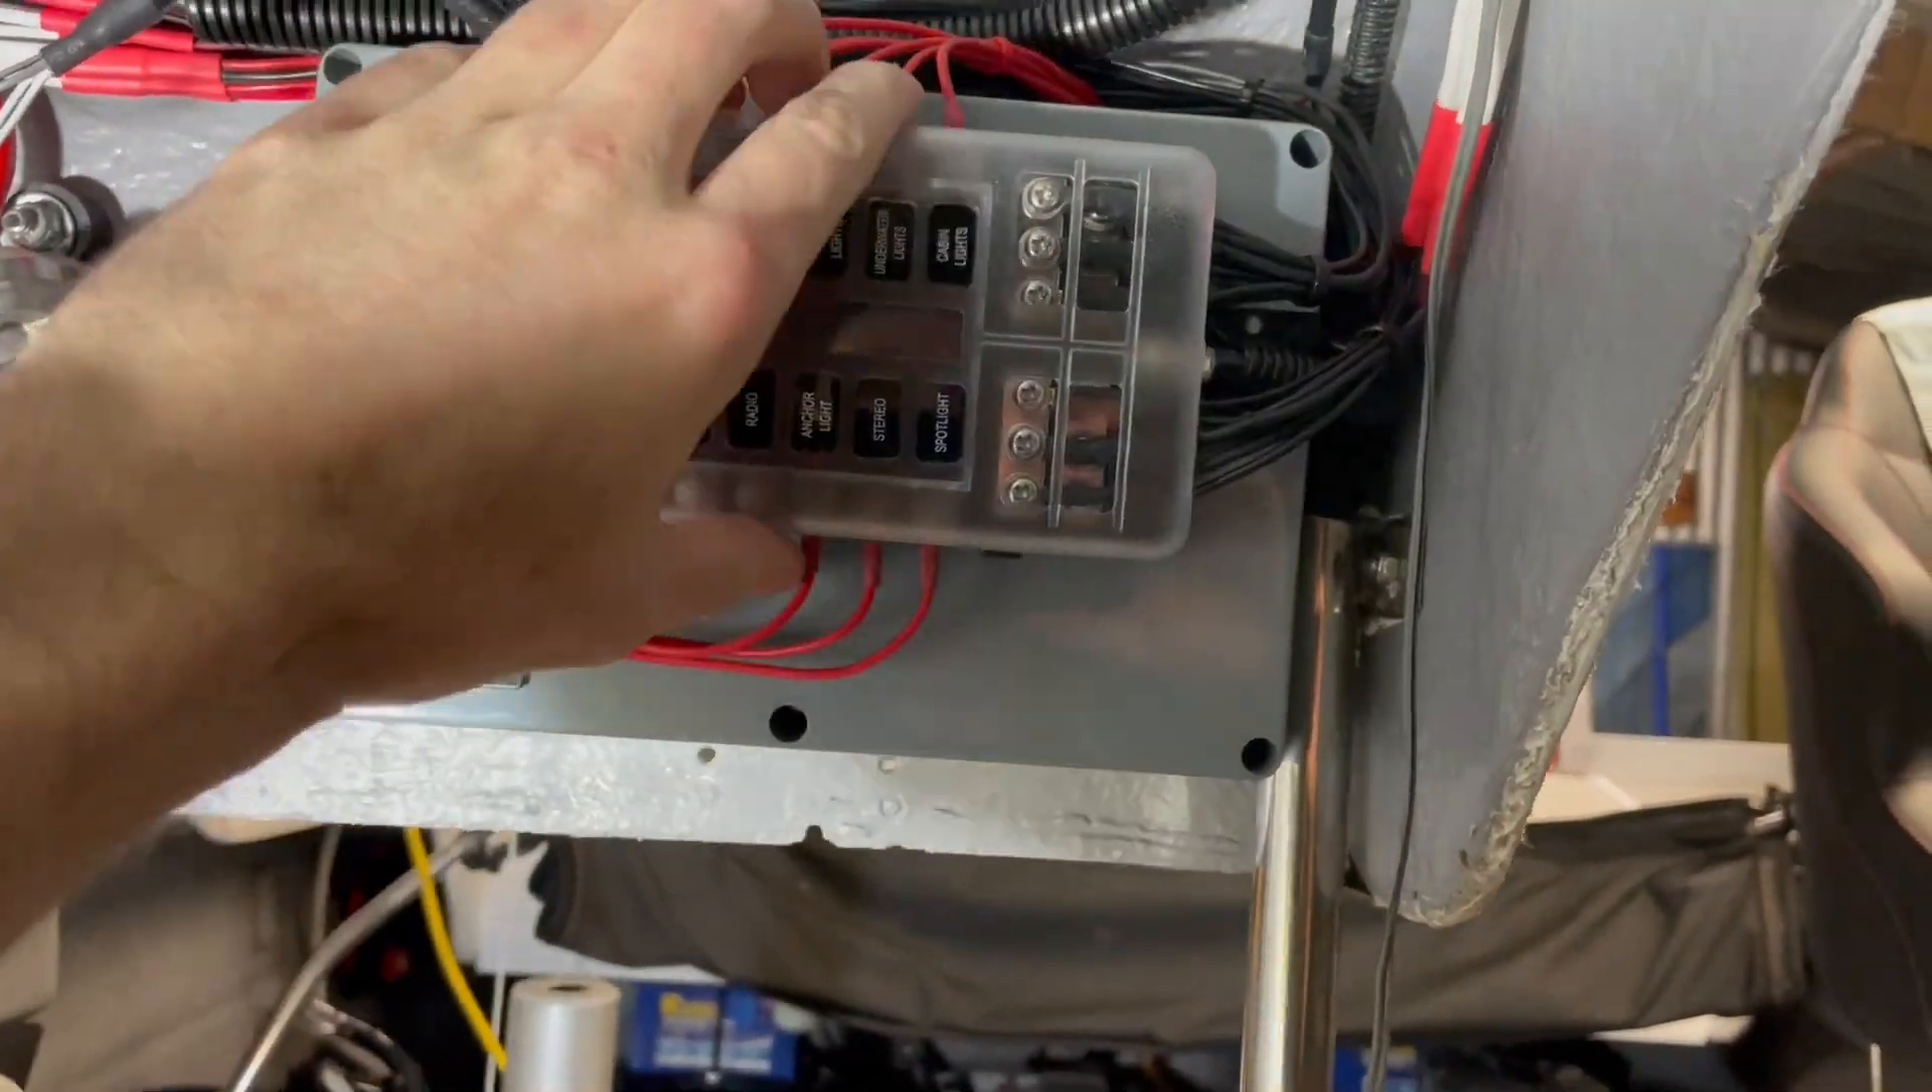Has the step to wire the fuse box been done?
Yes.